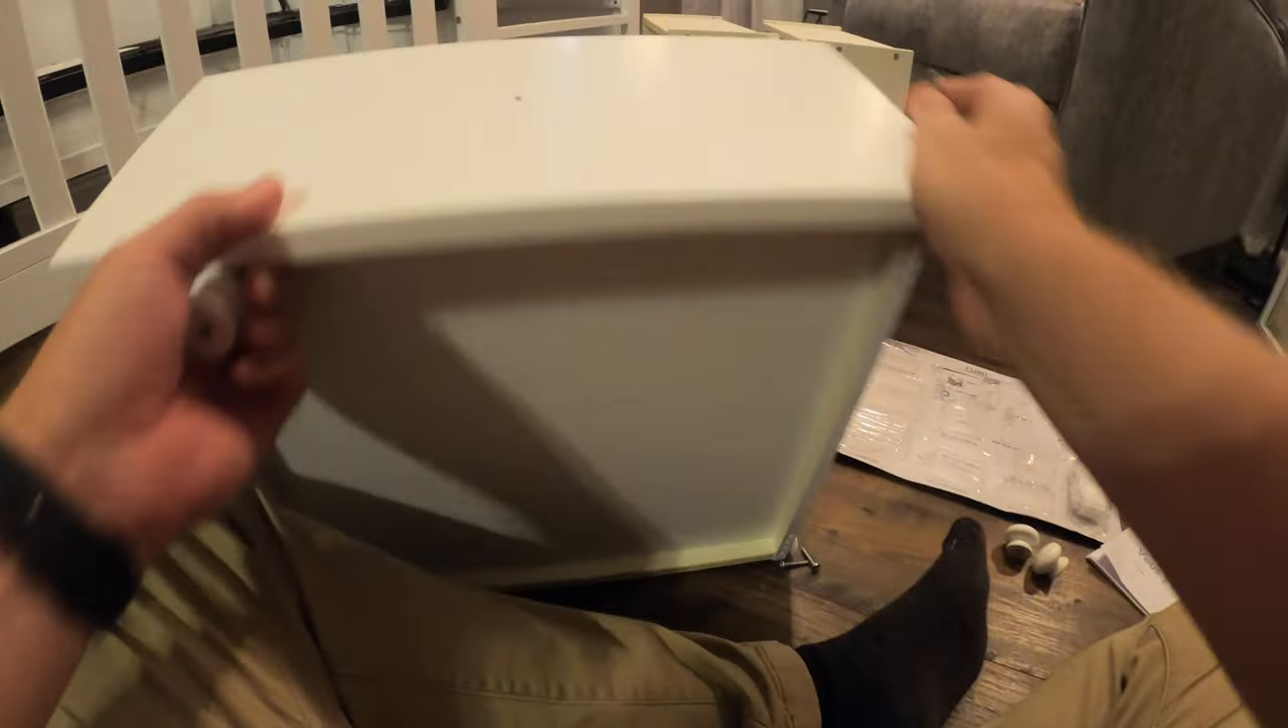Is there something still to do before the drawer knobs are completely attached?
Yes.